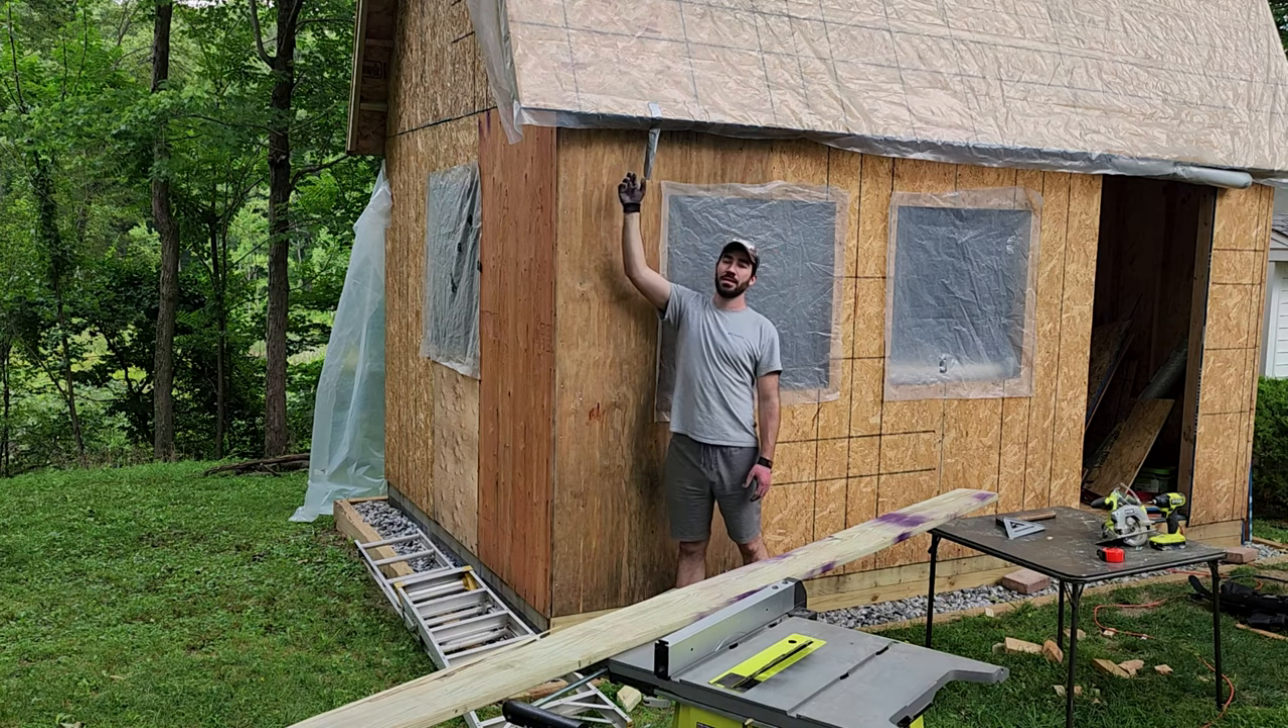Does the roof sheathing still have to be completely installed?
No.